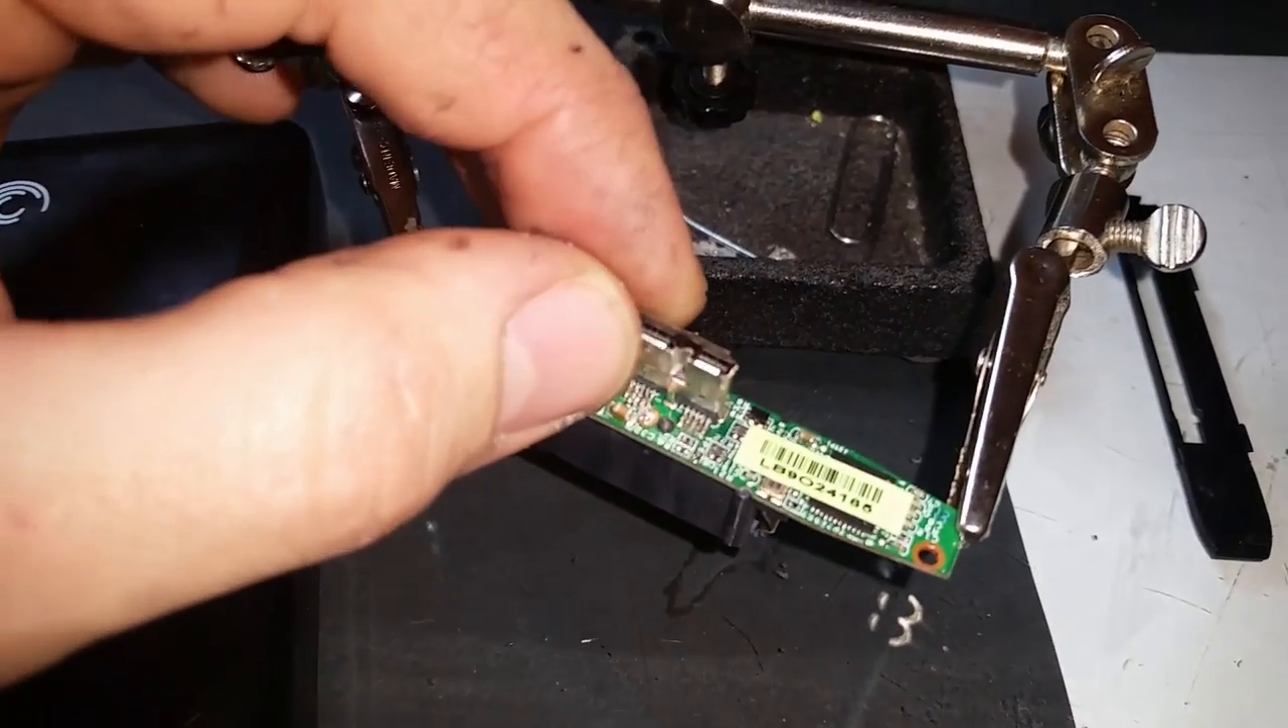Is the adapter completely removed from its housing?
Yes.